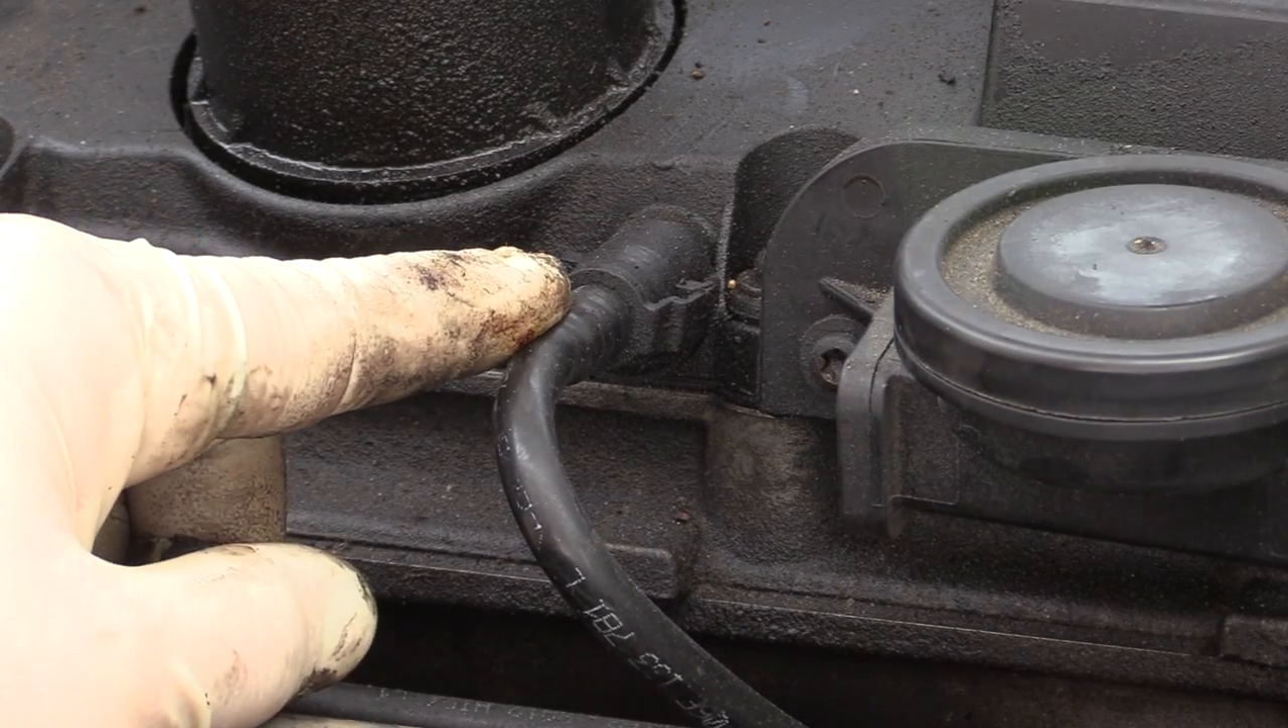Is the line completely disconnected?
No.